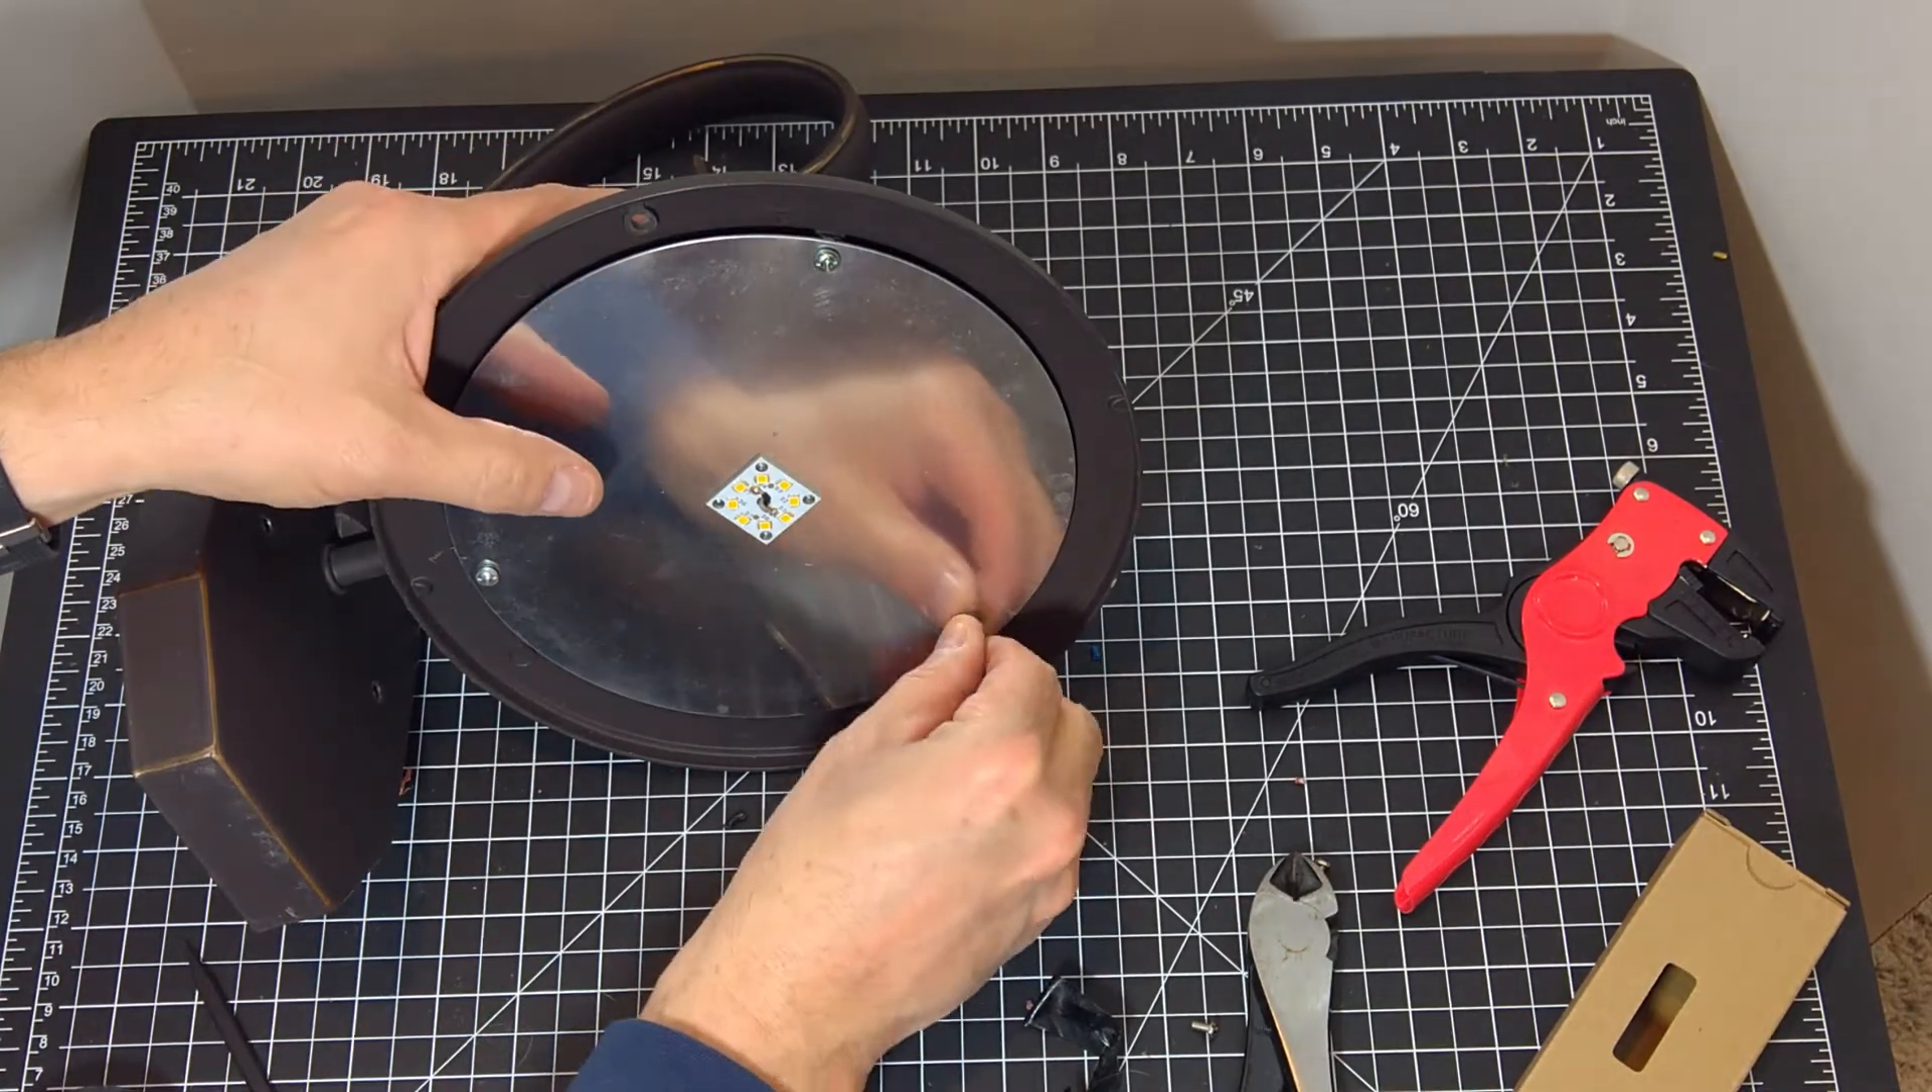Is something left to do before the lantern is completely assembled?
Yes.